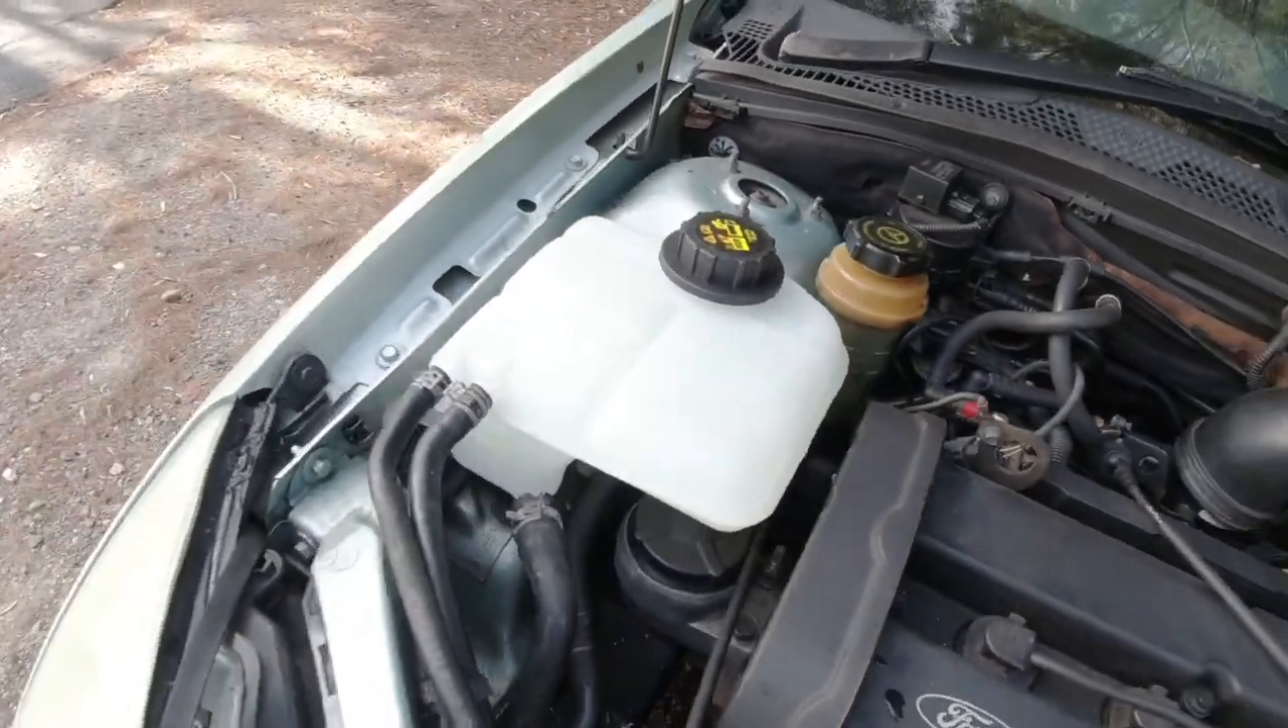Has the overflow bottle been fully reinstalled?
Yes.